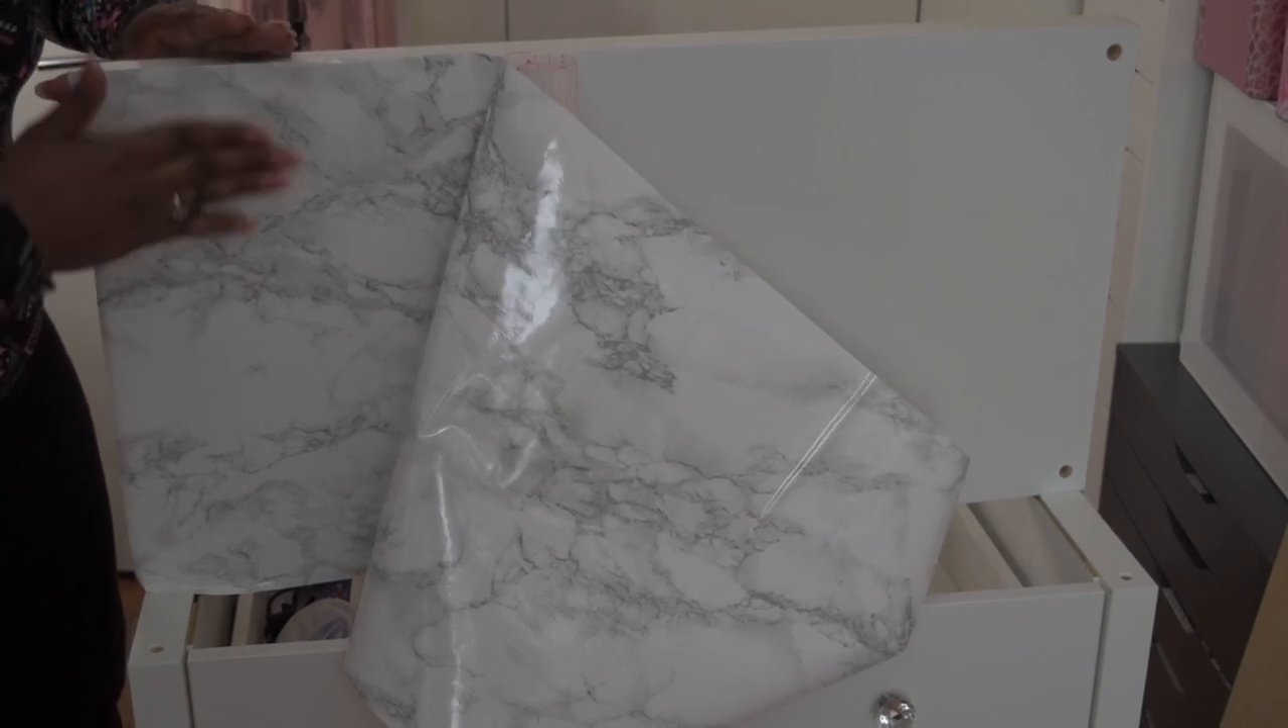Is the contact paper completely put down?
No.